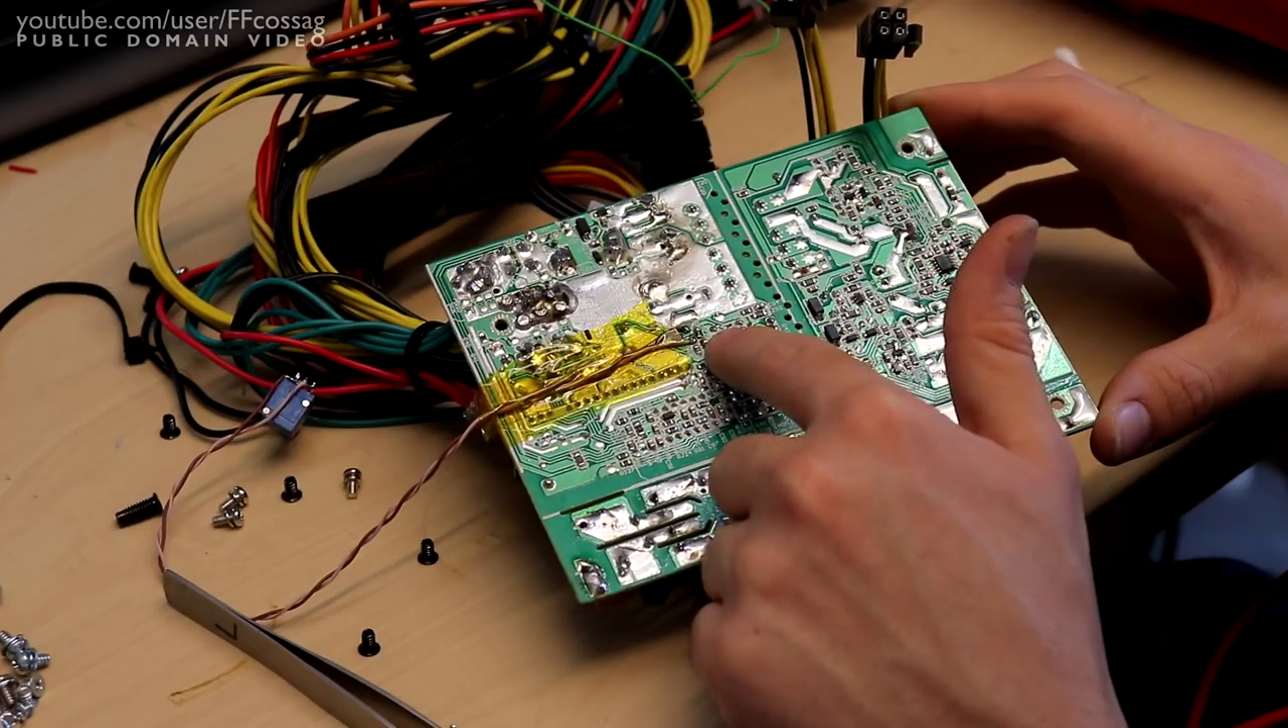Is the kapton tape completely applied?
Yes.